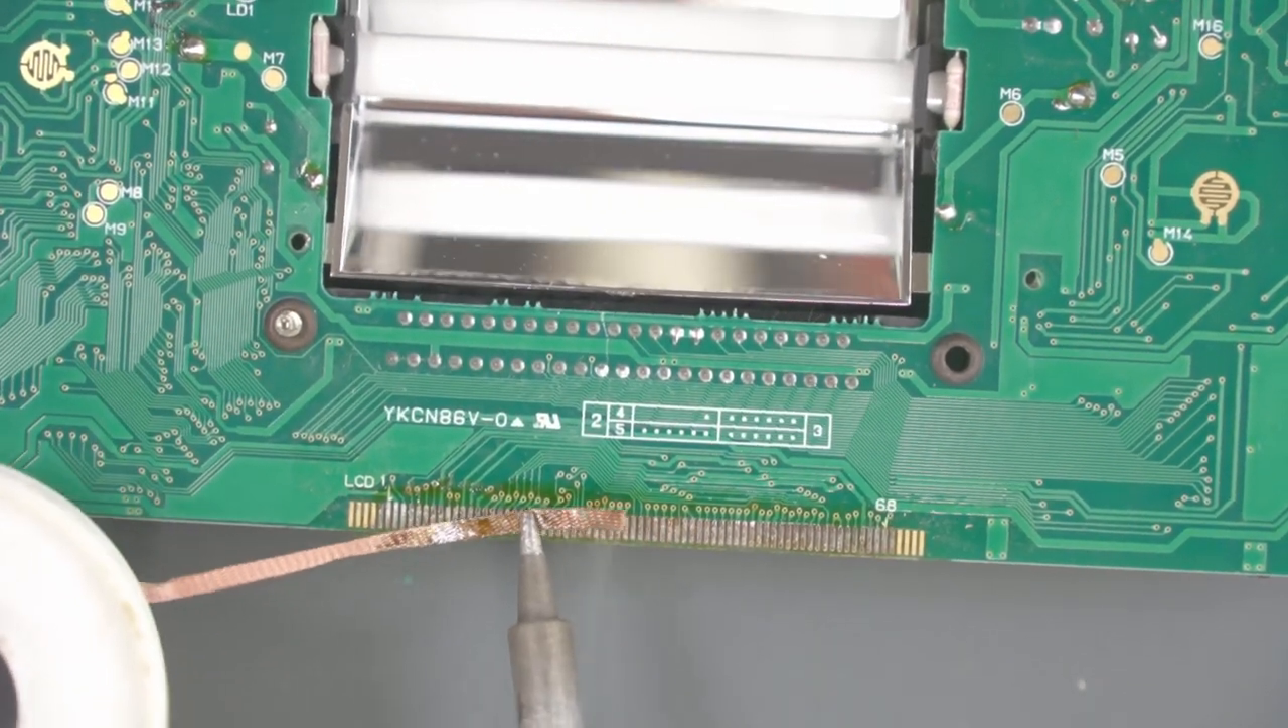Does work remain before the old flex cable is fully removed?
No.